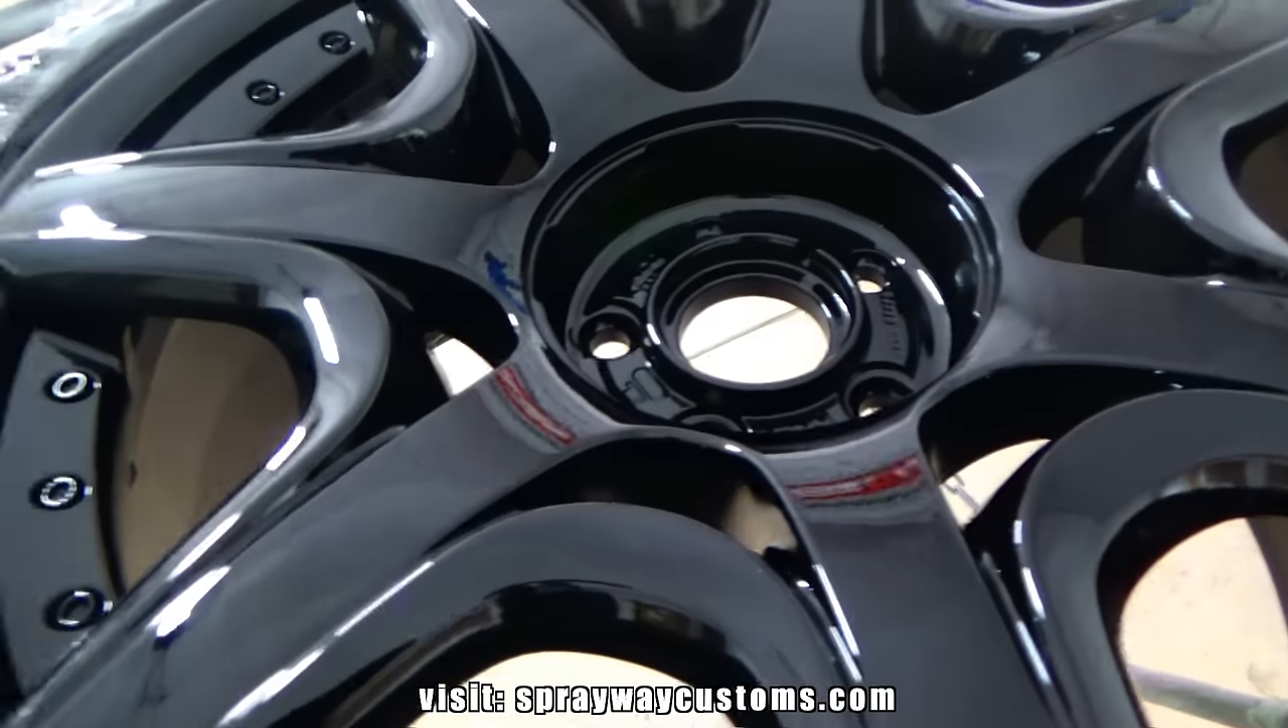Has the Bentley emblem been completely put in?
No.